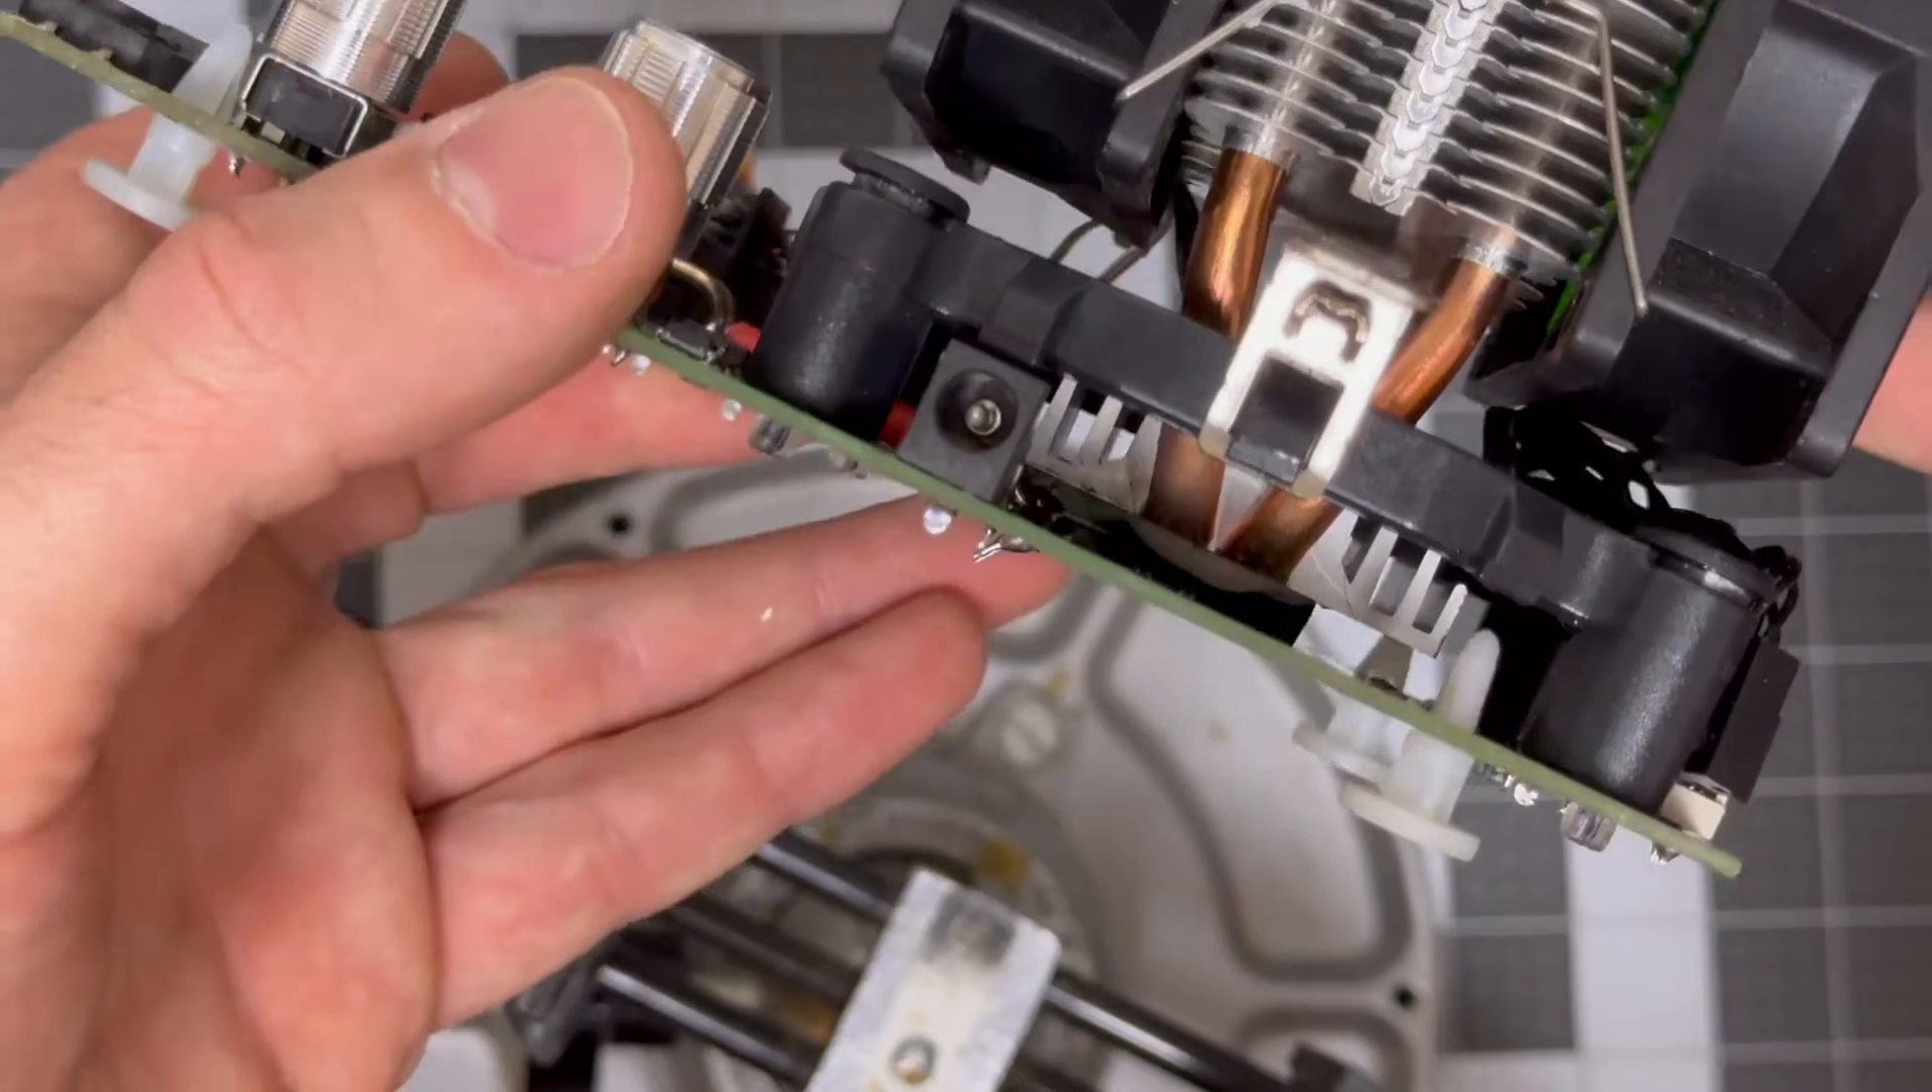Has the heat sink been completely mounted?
Yes.